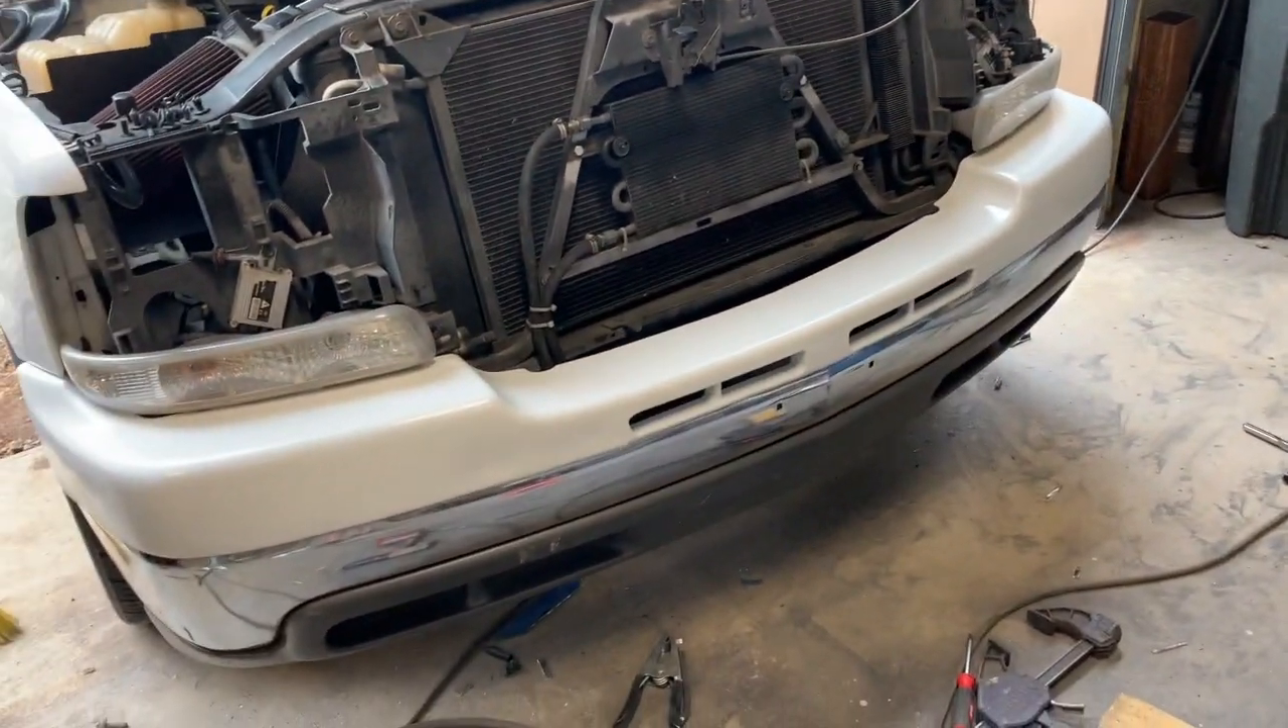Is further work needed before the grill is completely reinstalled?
Yes.